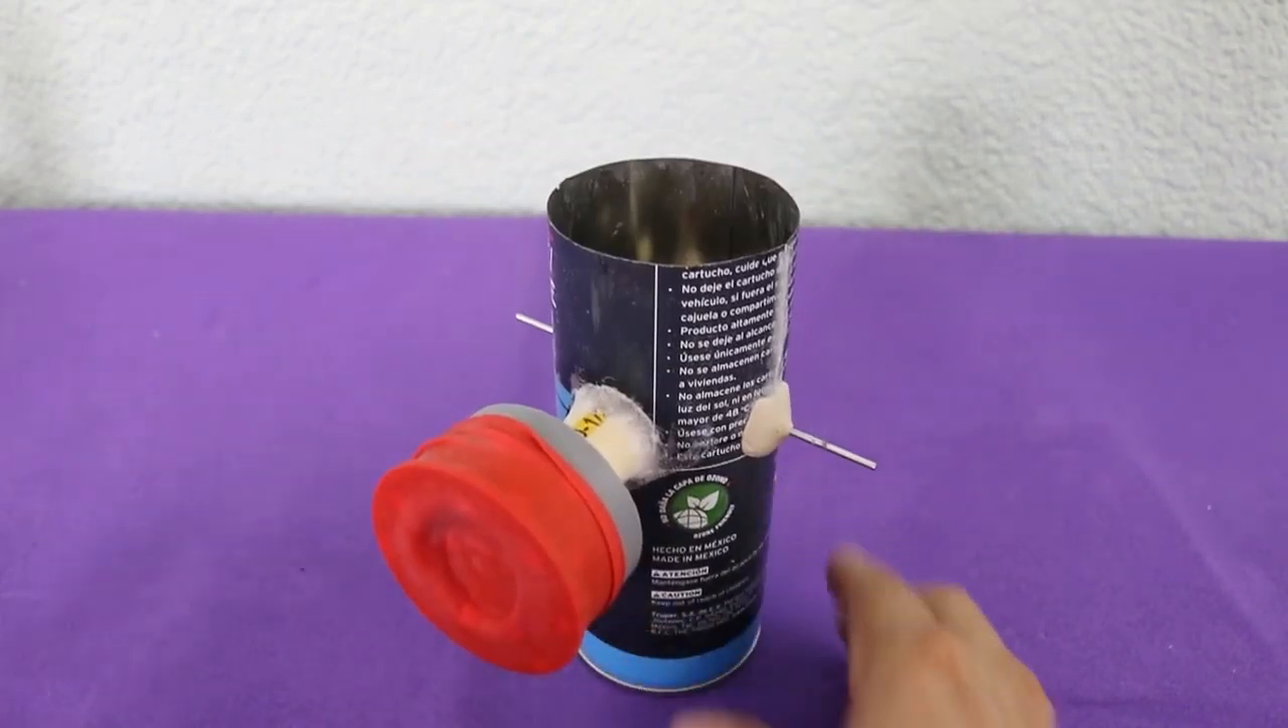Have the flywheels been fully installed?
No.